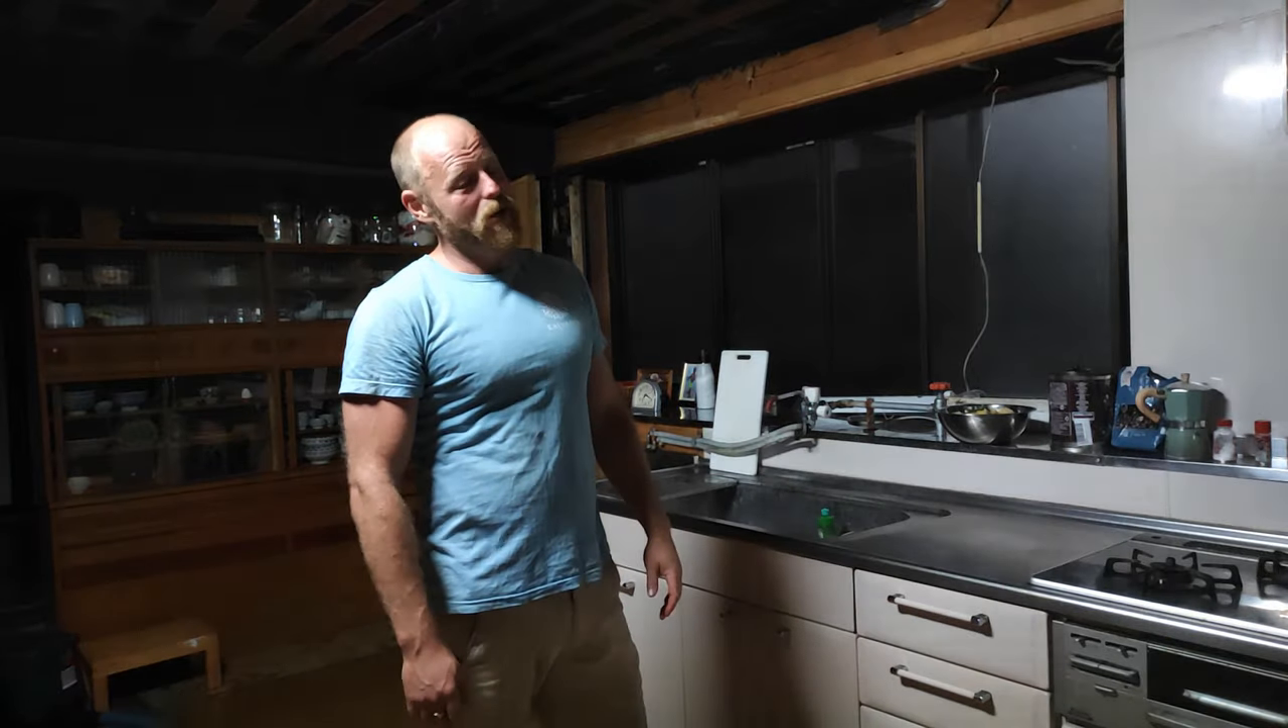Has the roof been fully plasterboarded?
No.